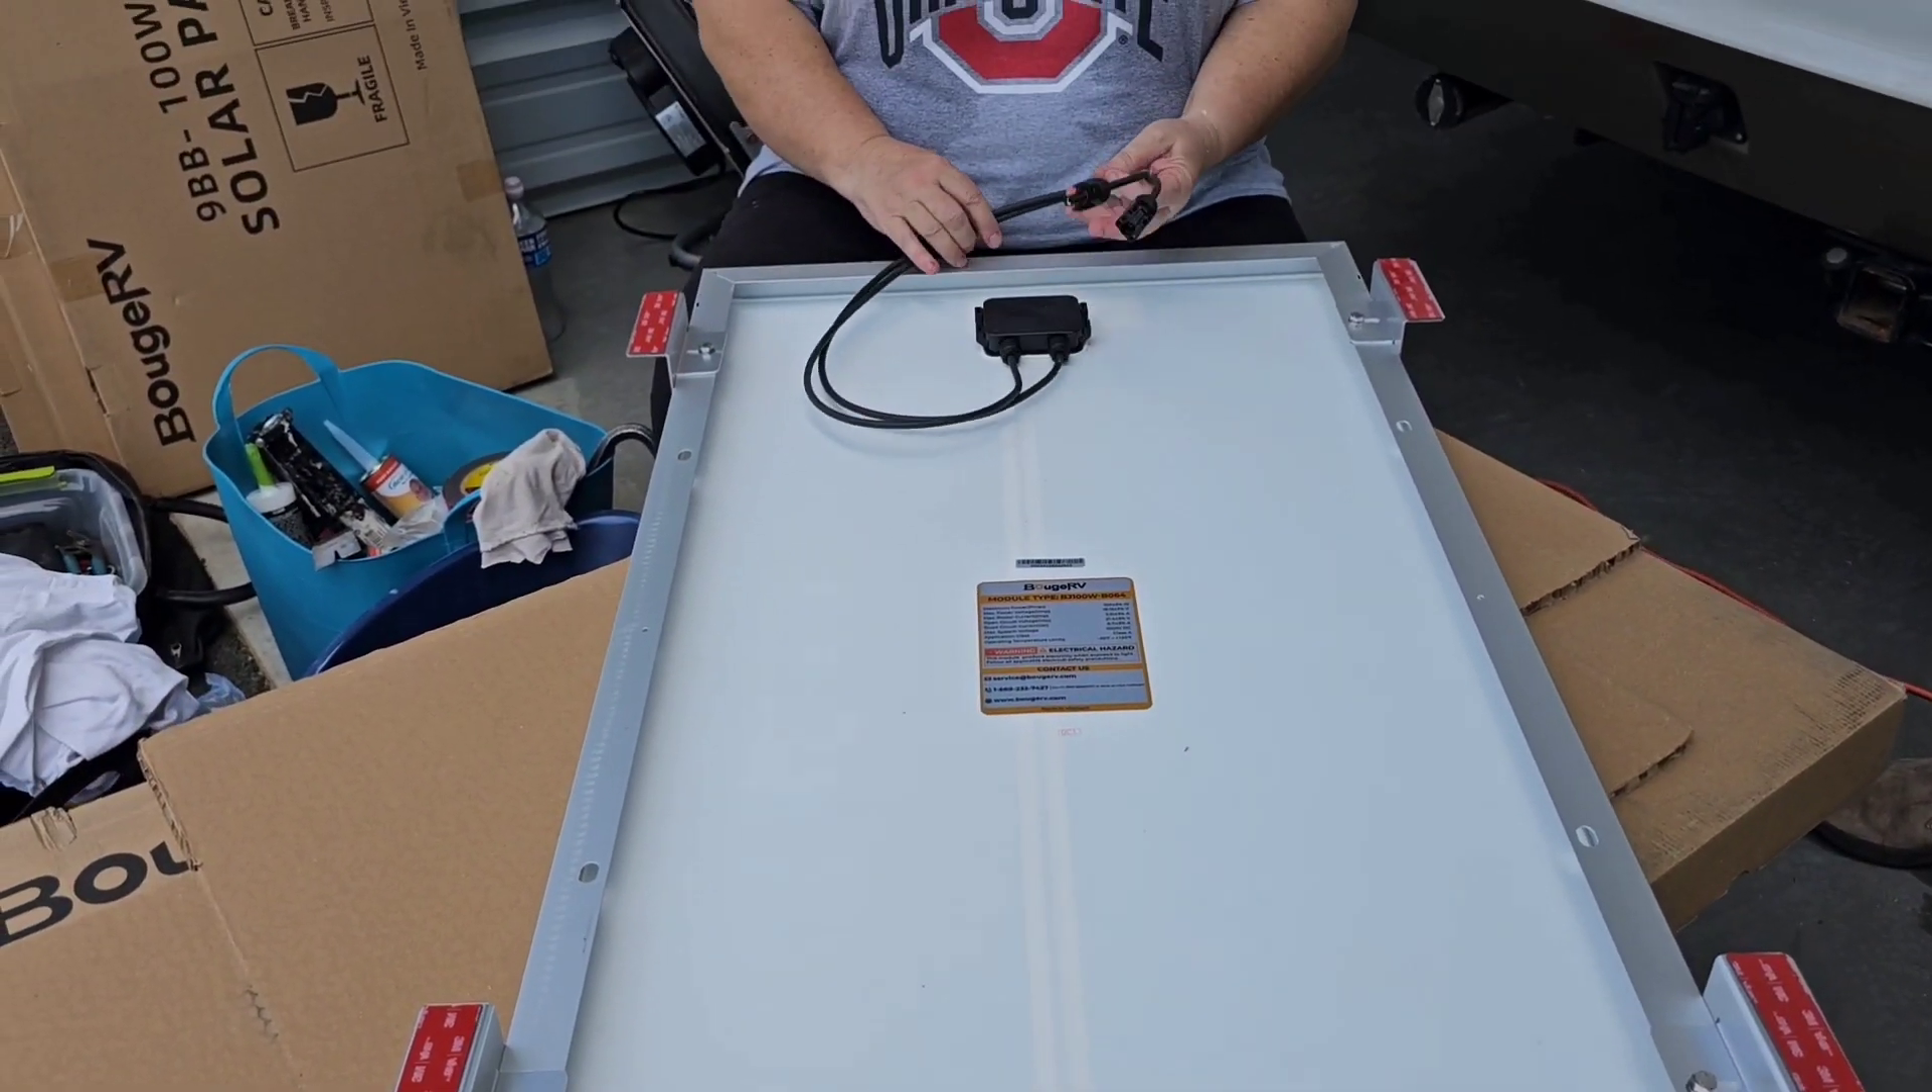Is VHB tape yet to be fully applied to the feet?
No.